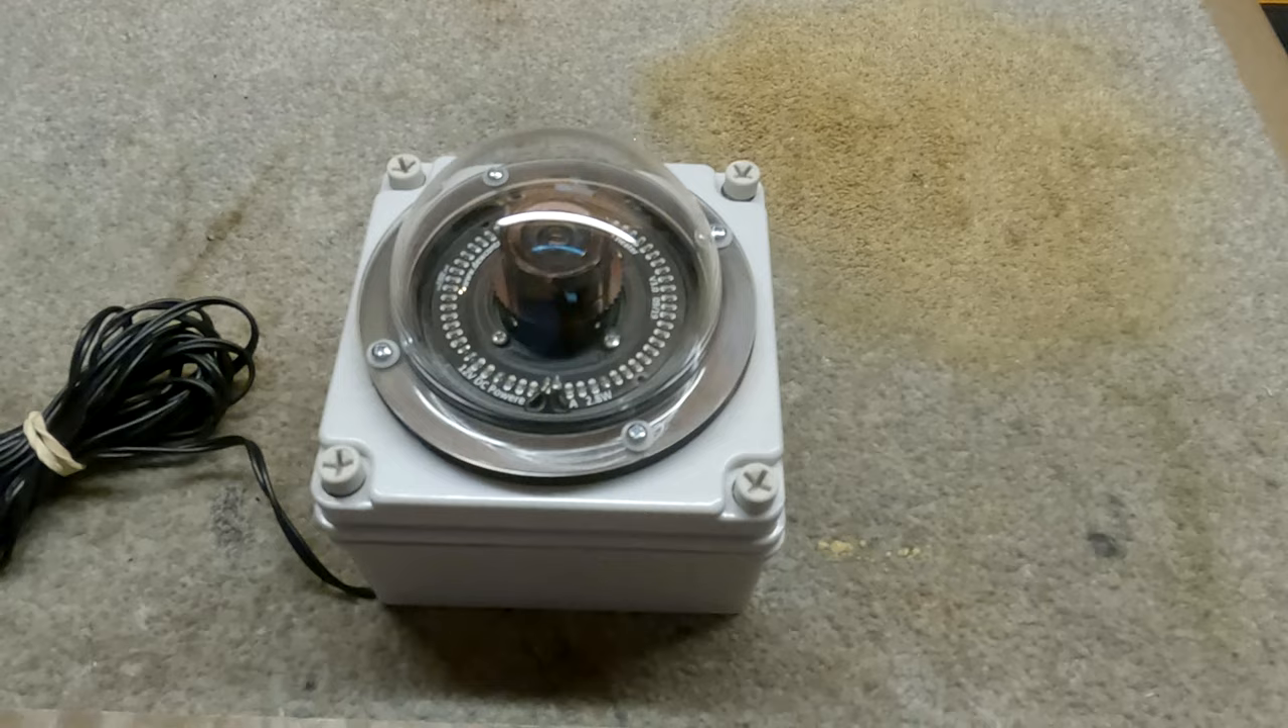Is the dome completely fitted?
Yes.